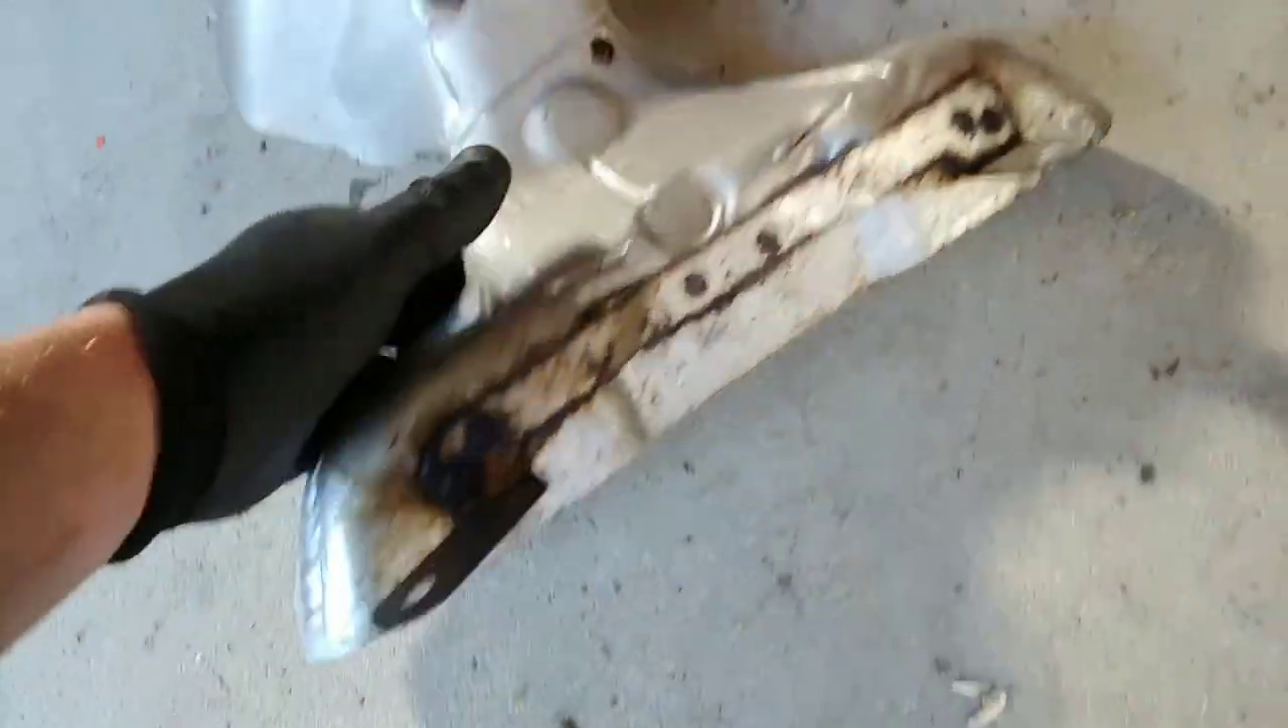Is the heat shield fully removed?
Yes.